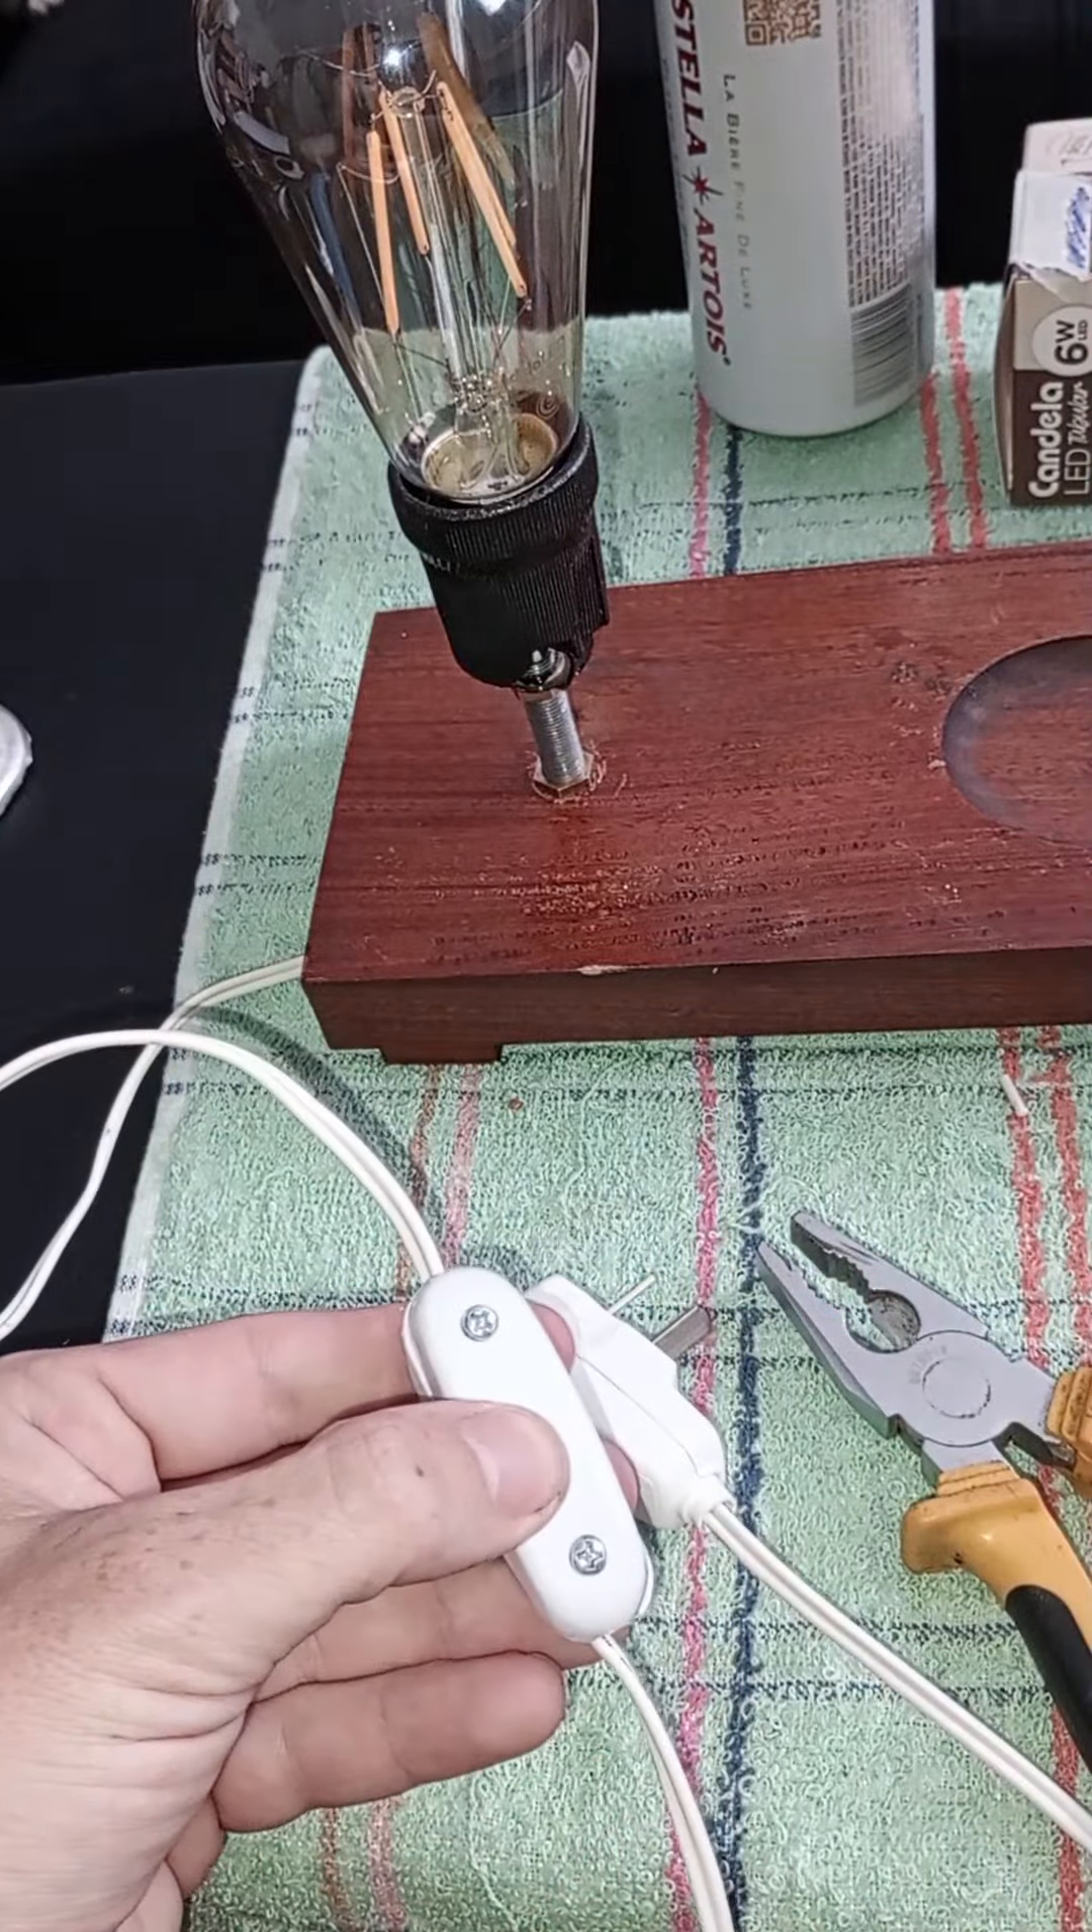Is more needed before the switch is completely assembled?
No.